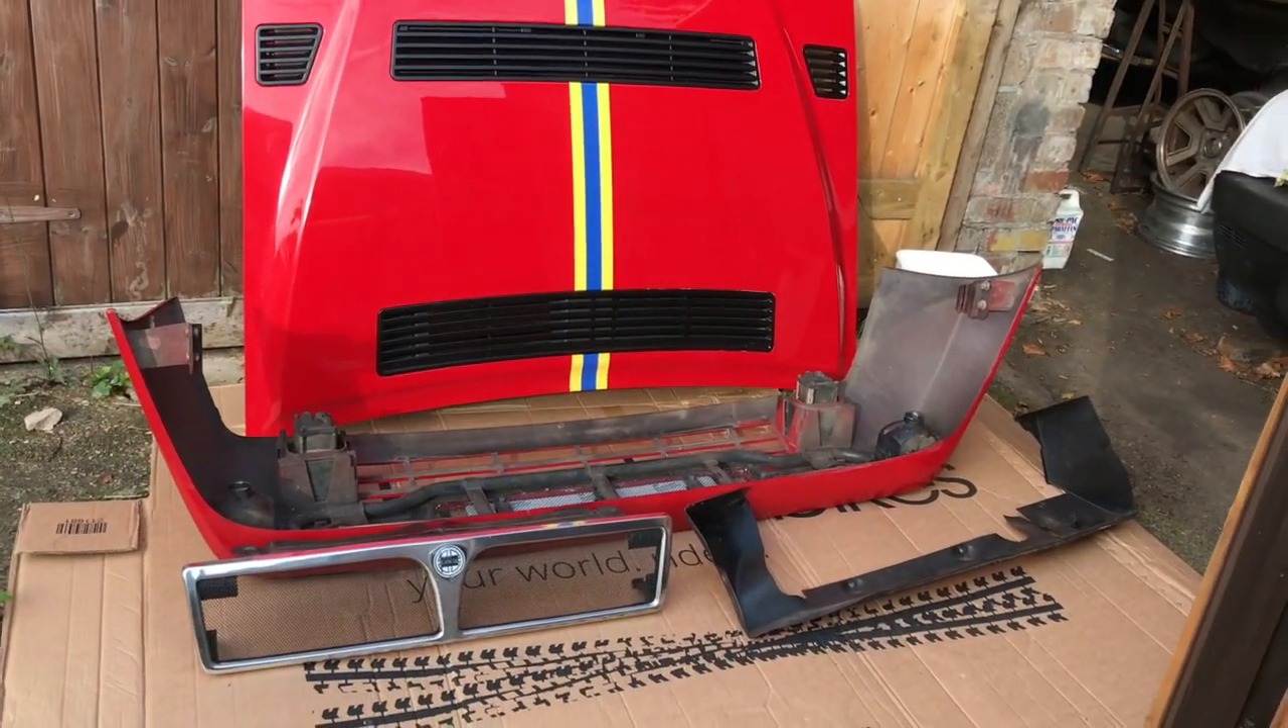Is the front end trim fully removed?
Yes.